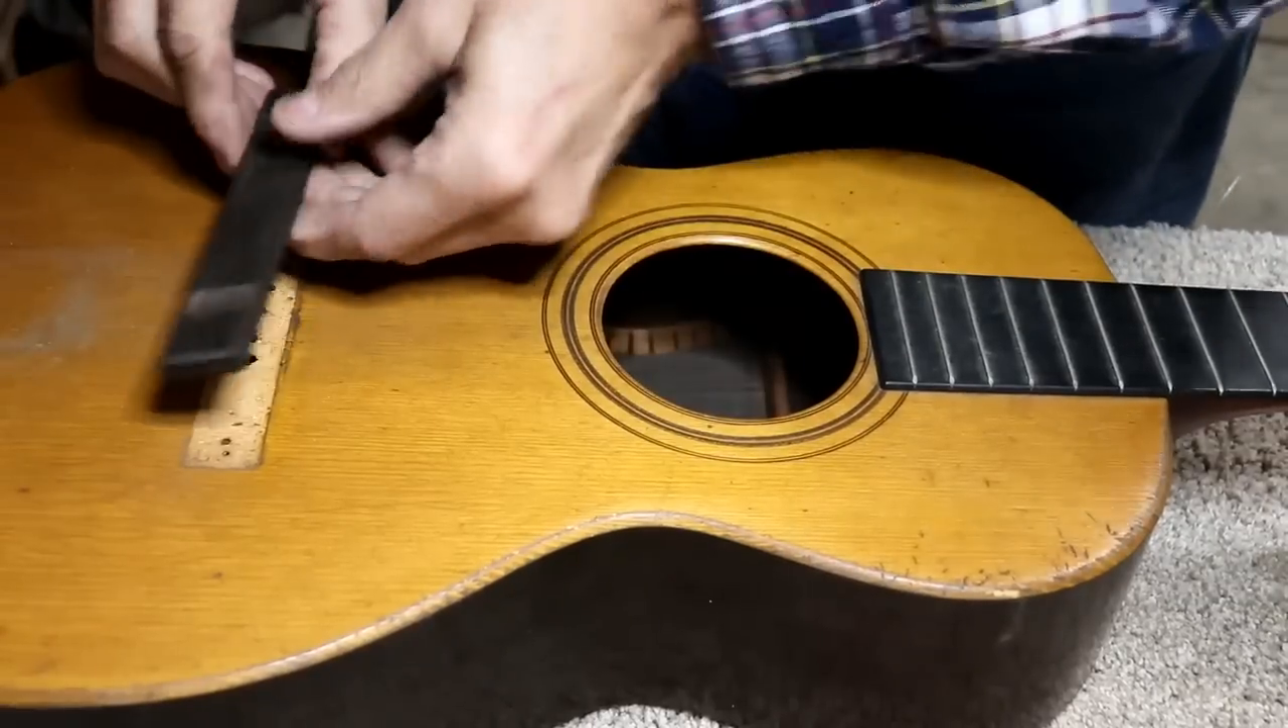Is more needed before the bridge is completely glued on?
Yes.